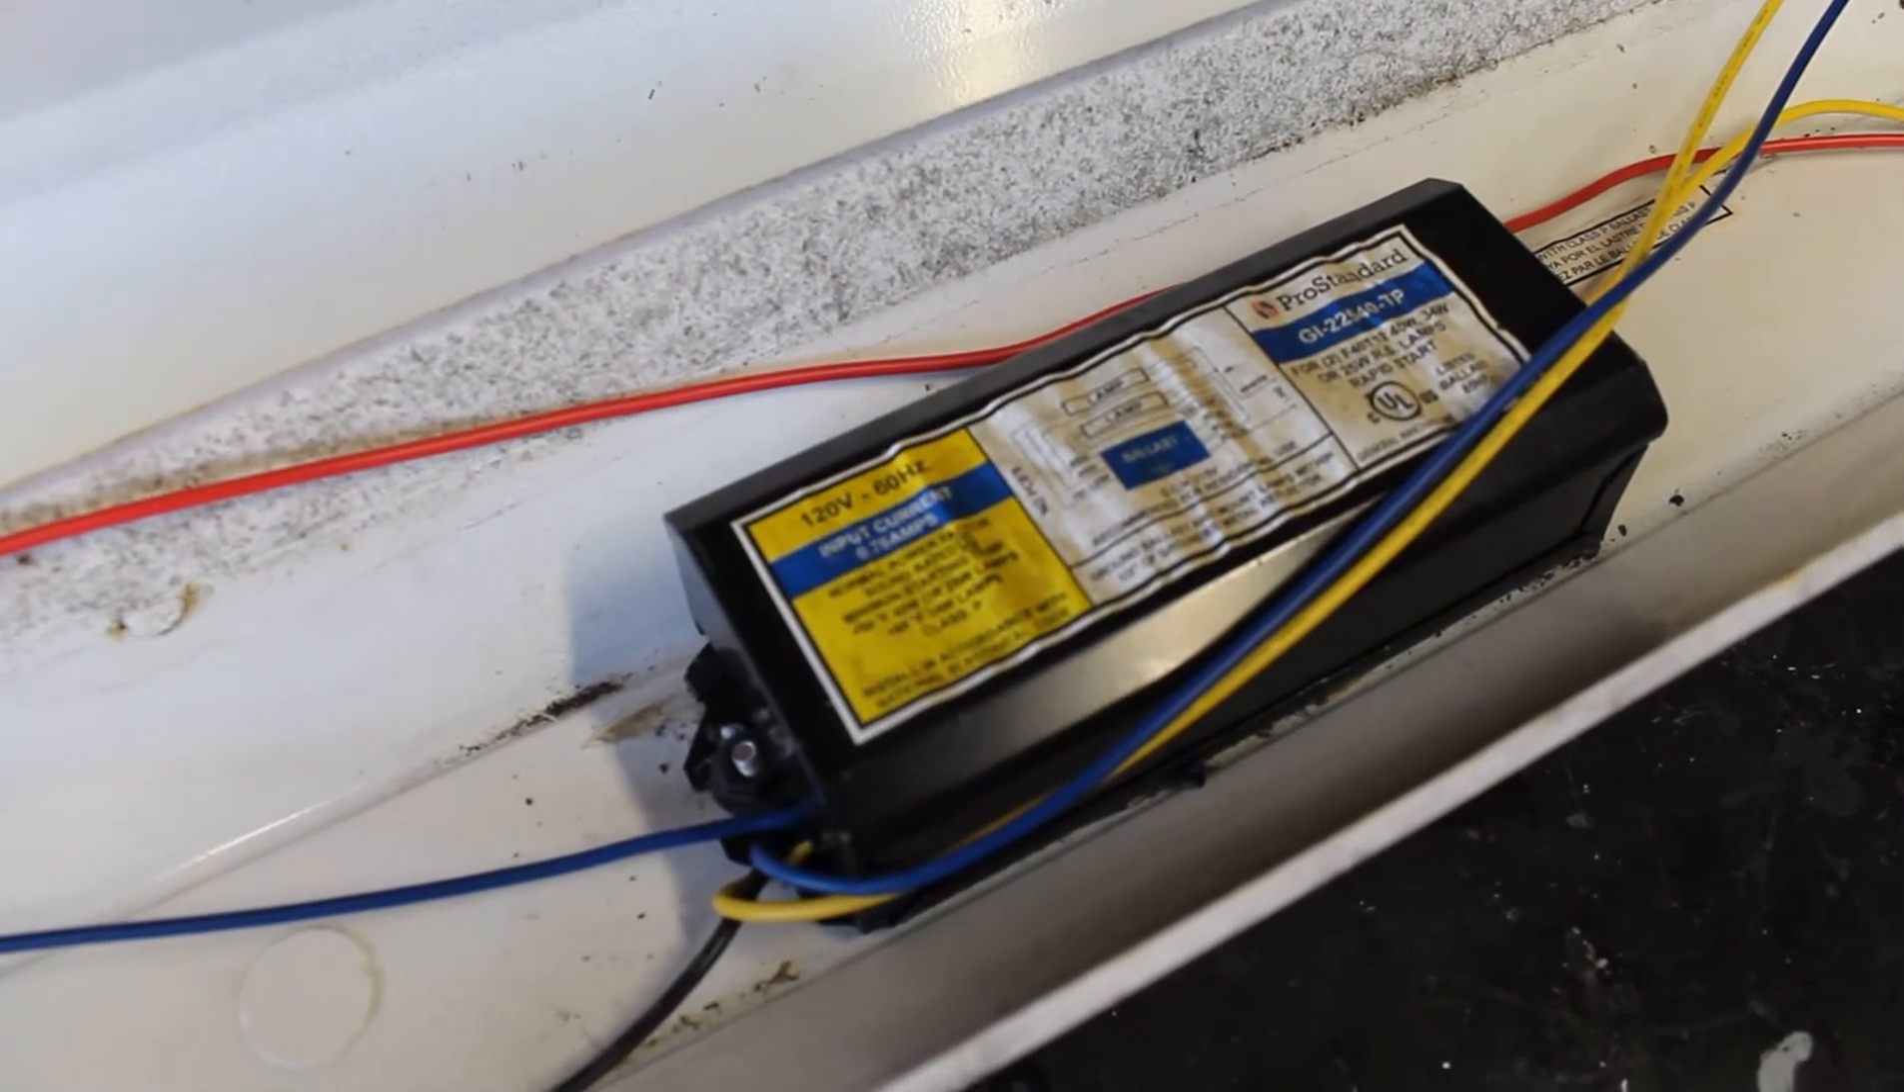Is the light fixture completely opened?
Yes.